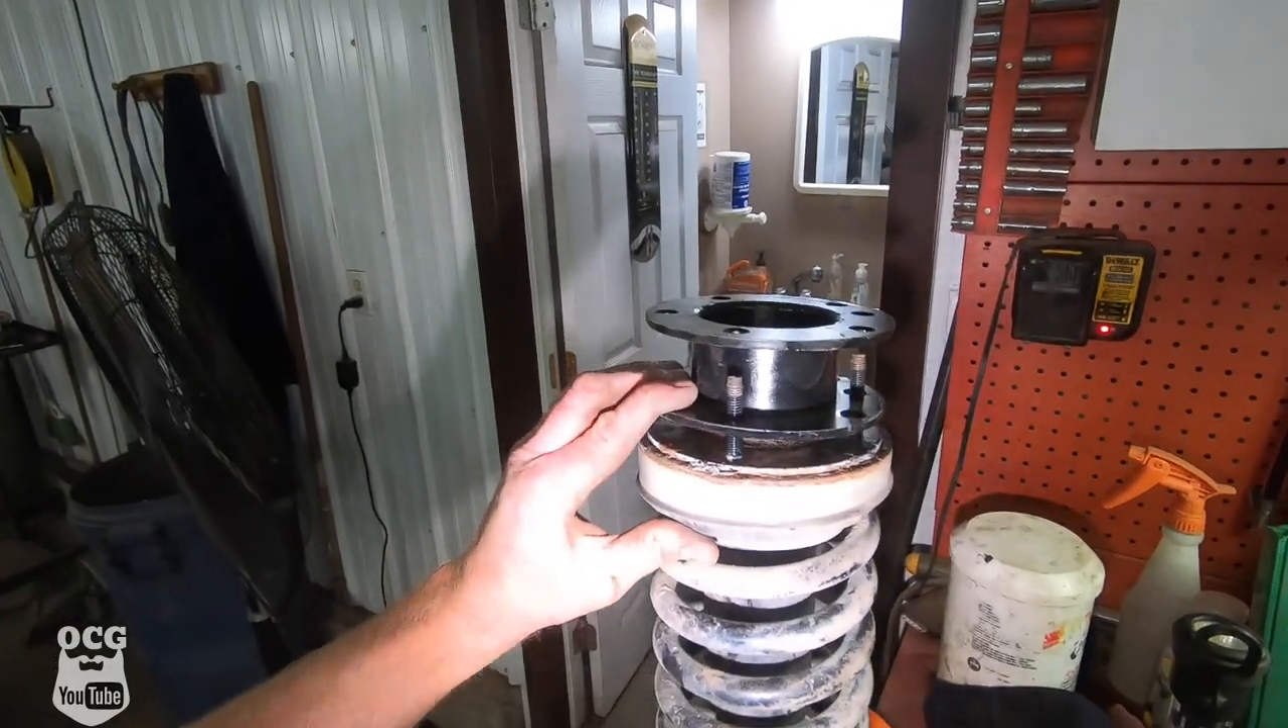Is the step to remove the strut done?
Yes.